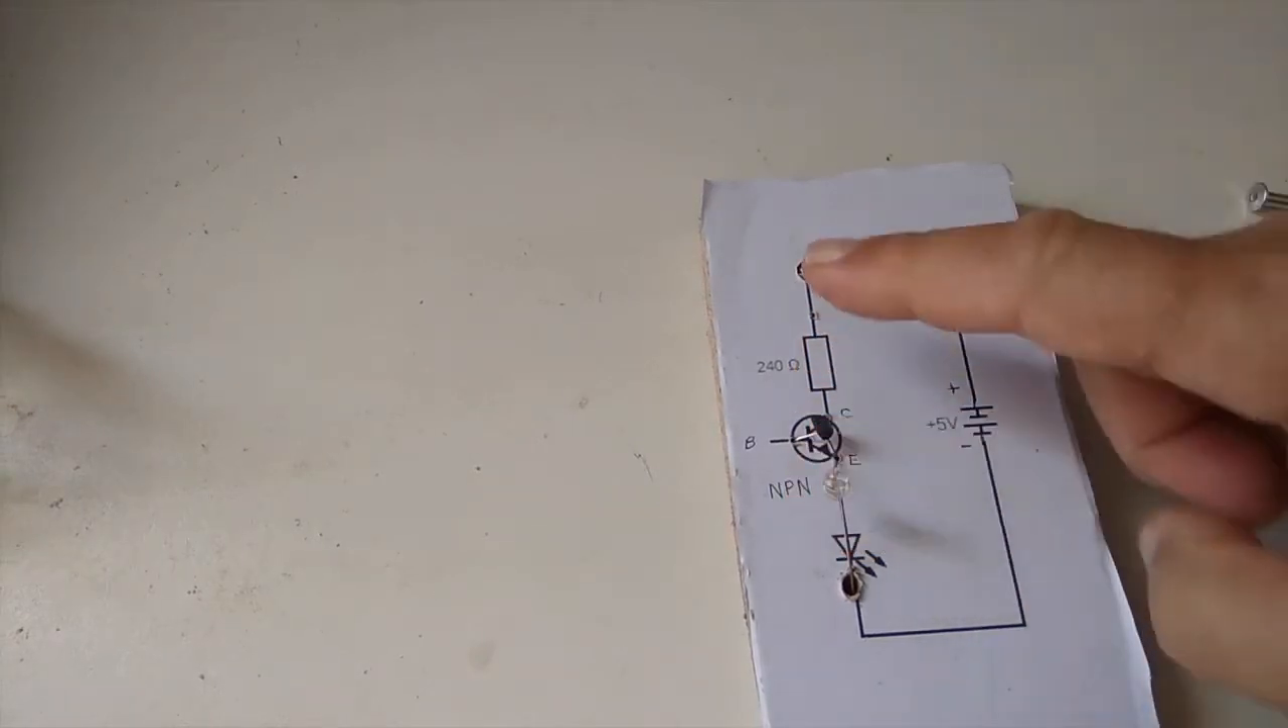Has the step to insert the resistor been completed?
No.